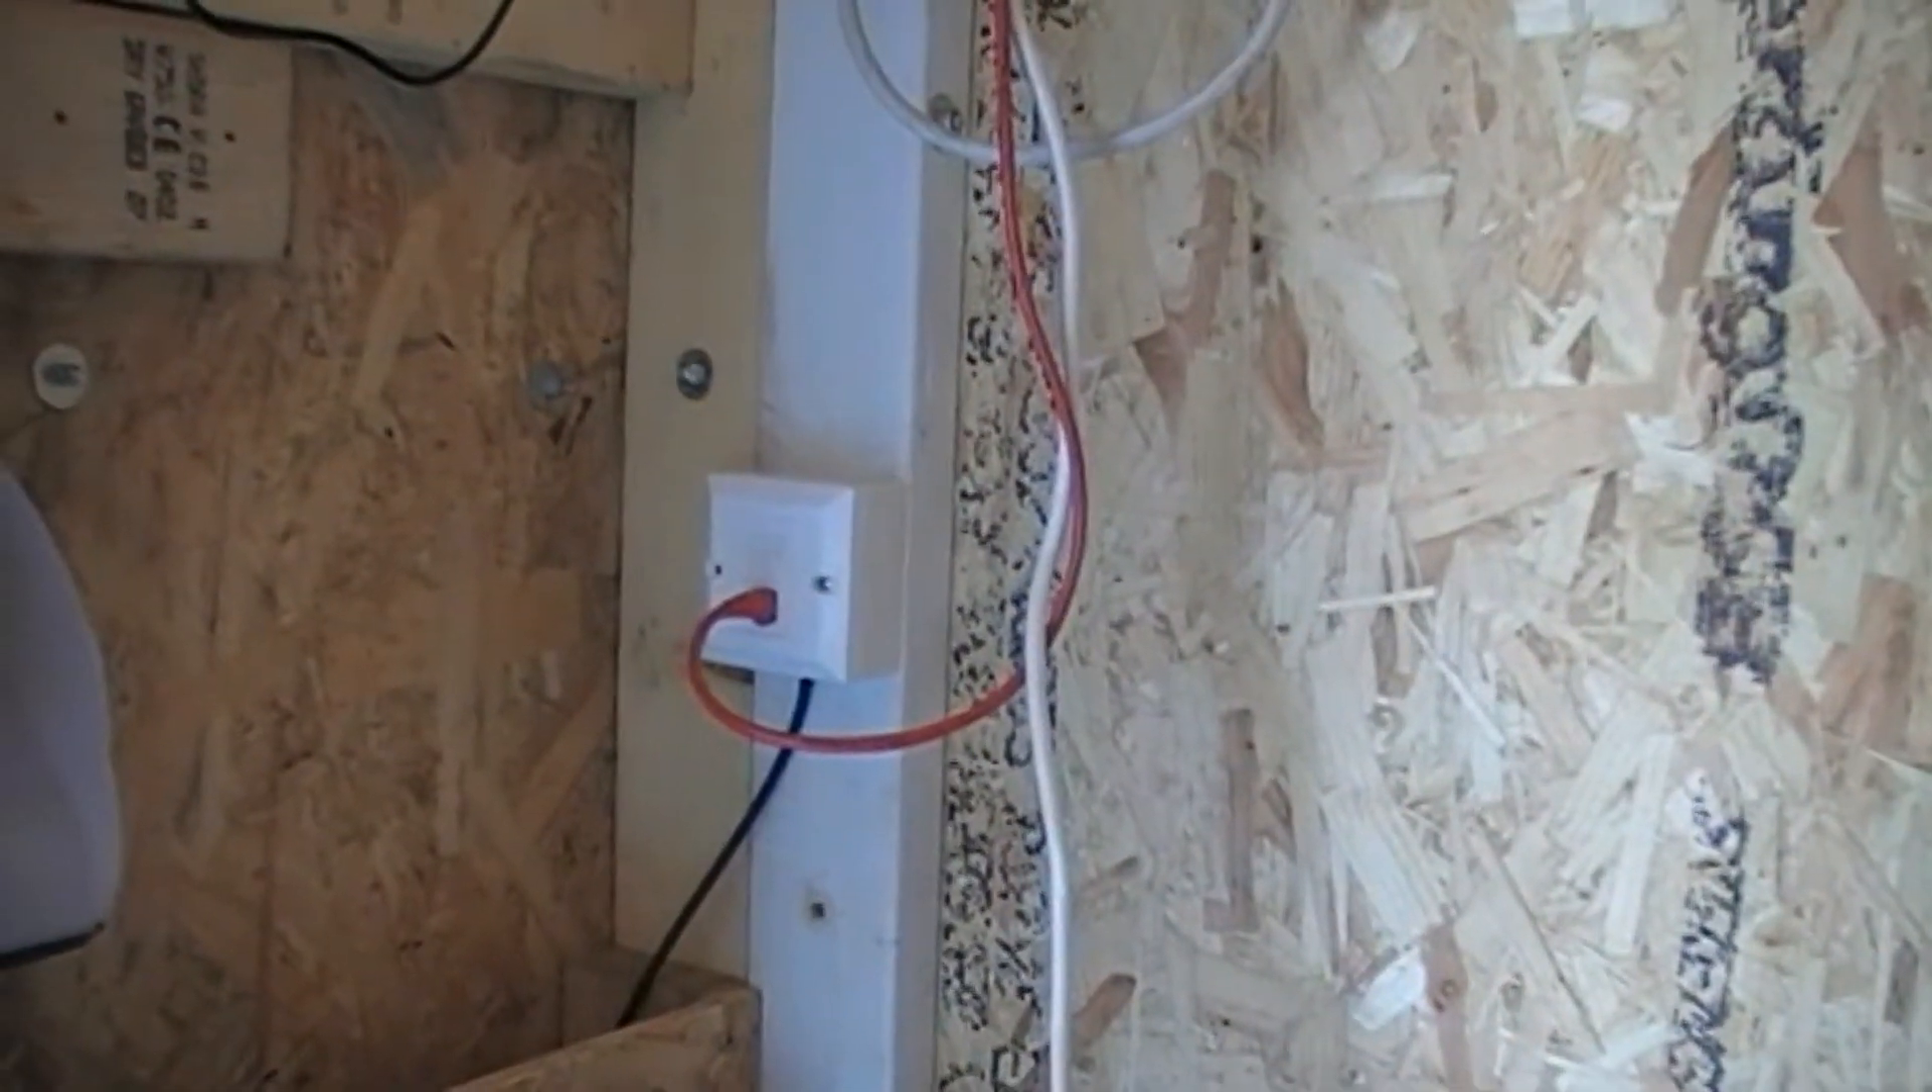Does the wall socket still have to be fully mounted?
No.